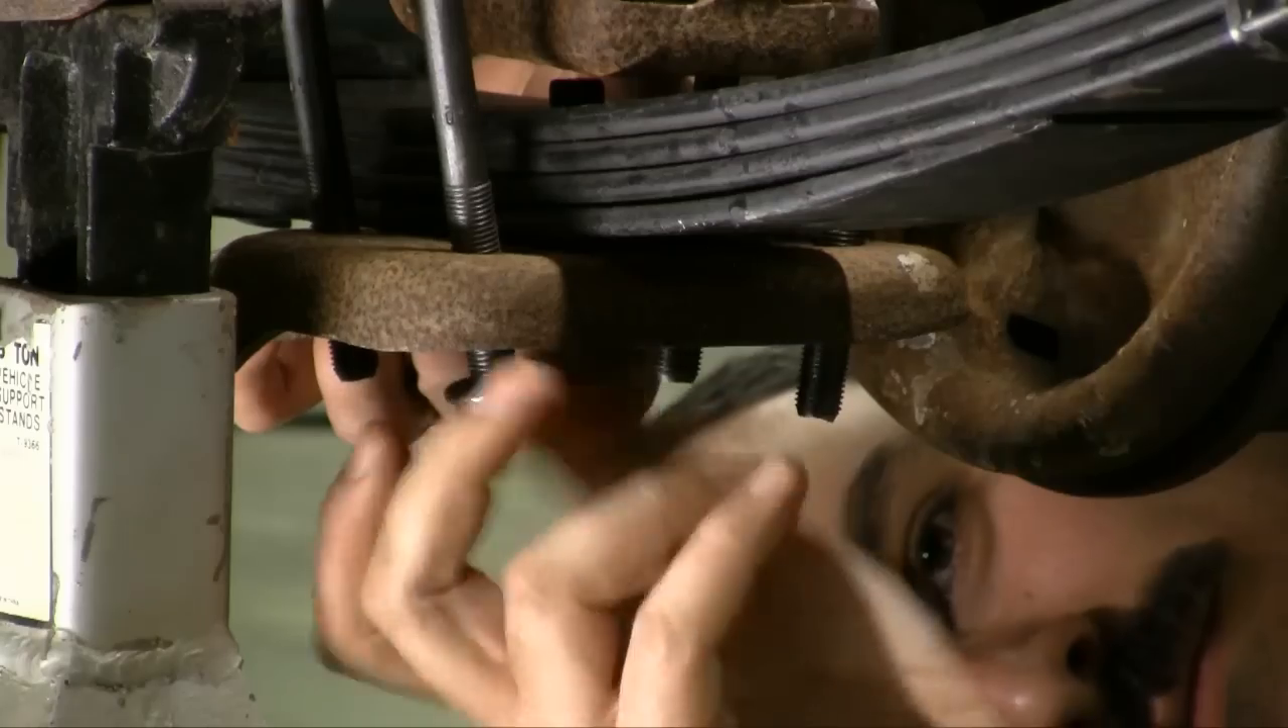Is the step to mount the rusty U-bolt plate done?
No.